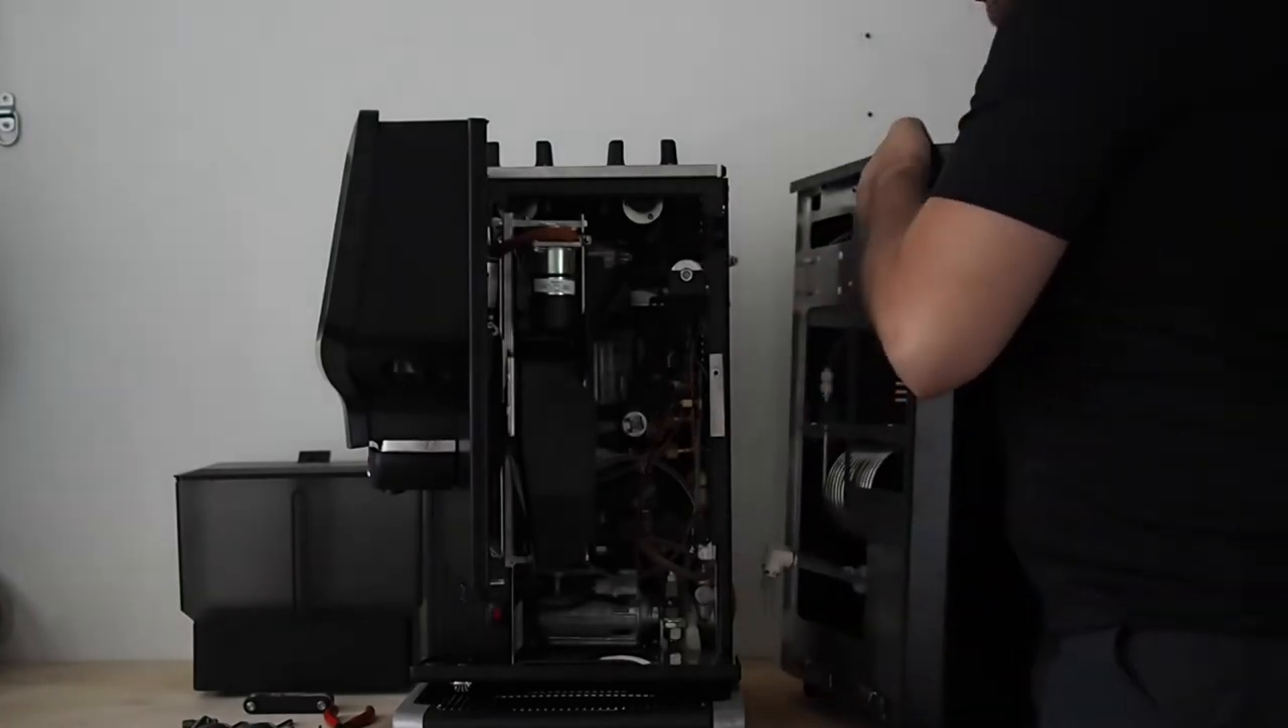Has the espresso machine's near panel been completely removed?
Yes.